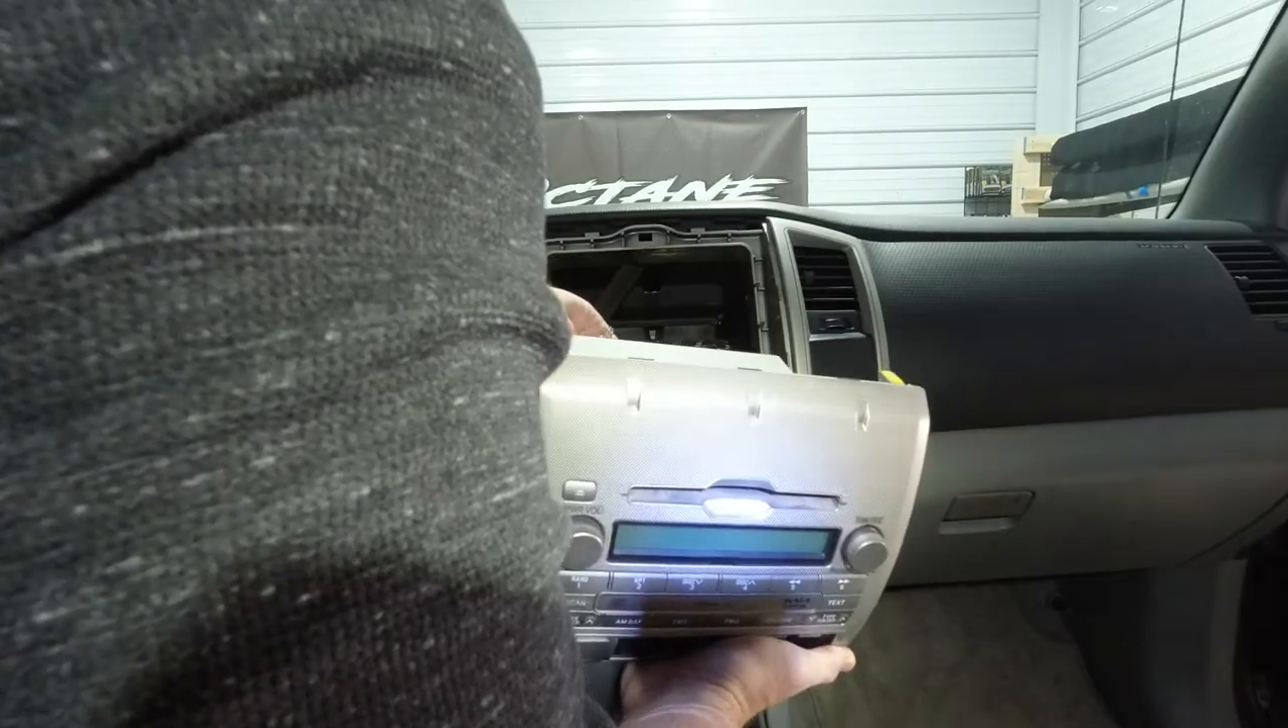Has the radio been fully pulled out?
Yes.